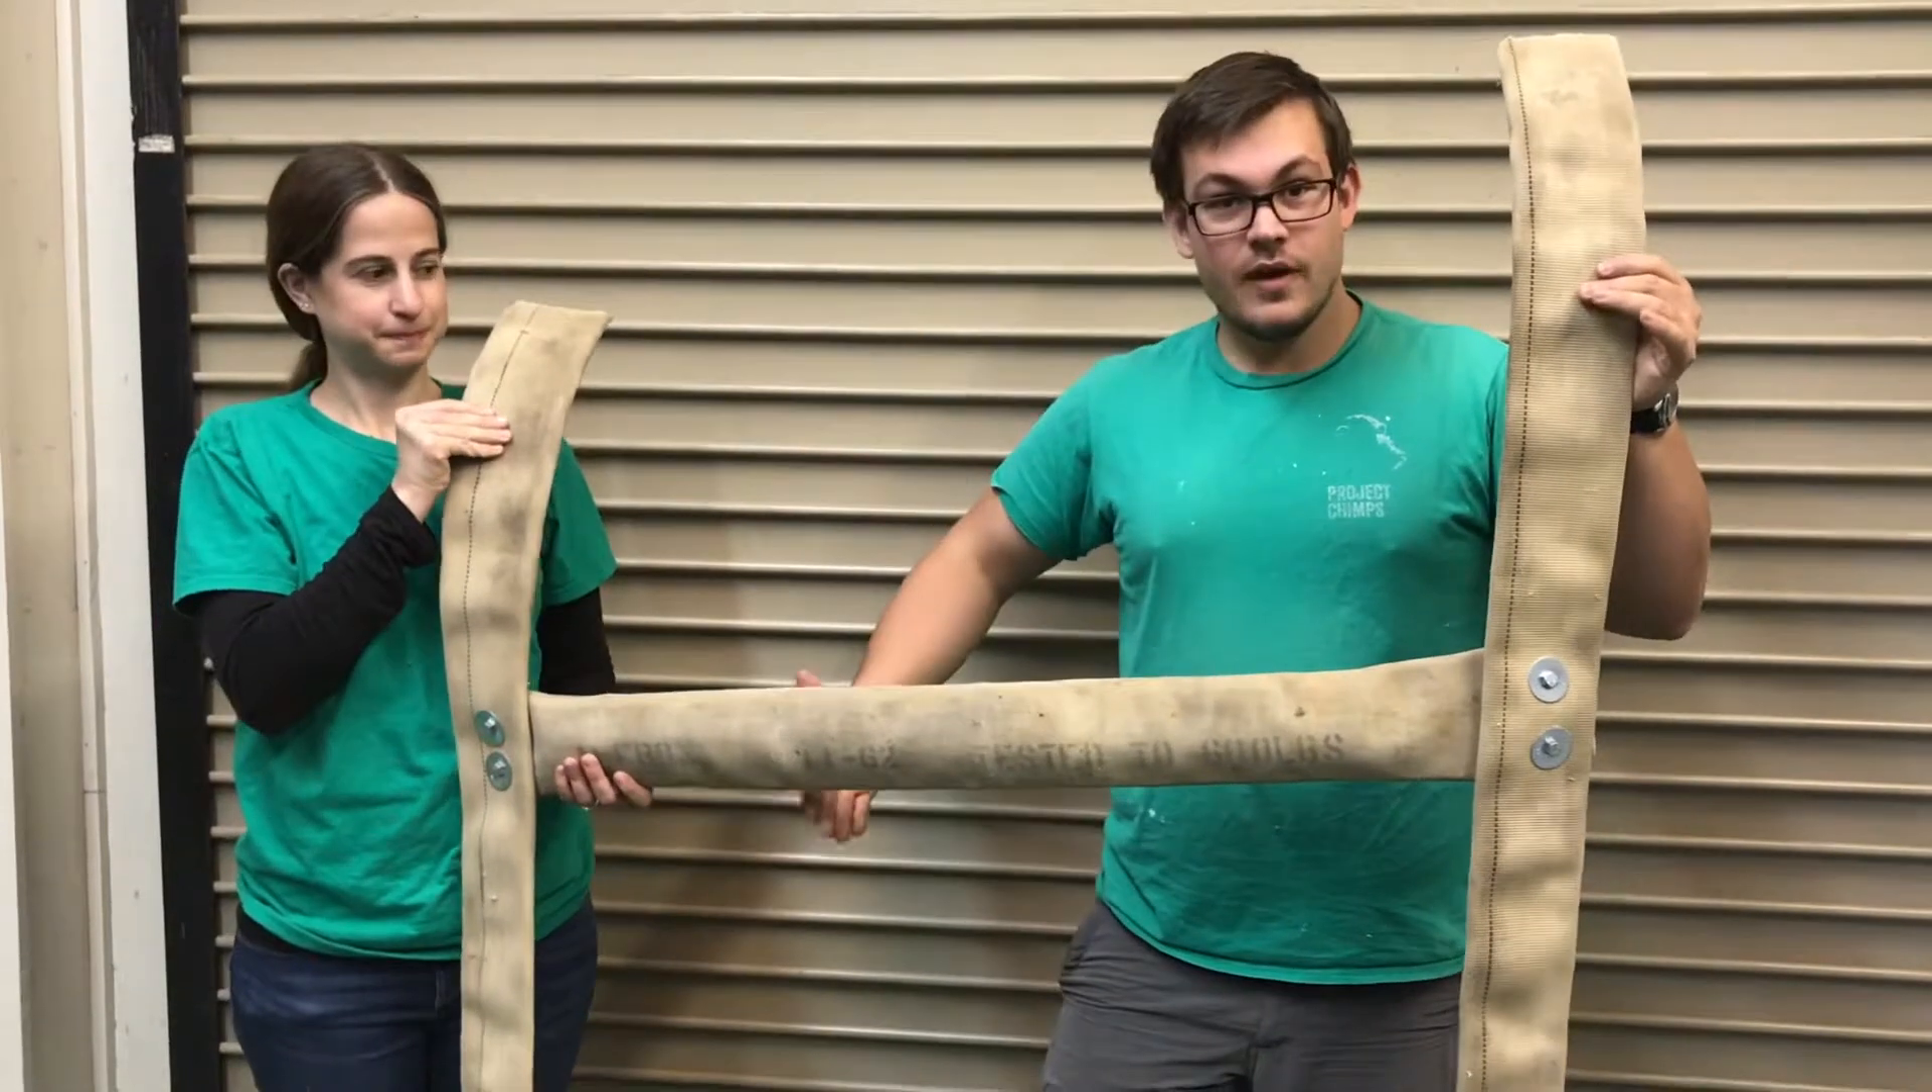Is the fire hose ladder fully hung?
No.